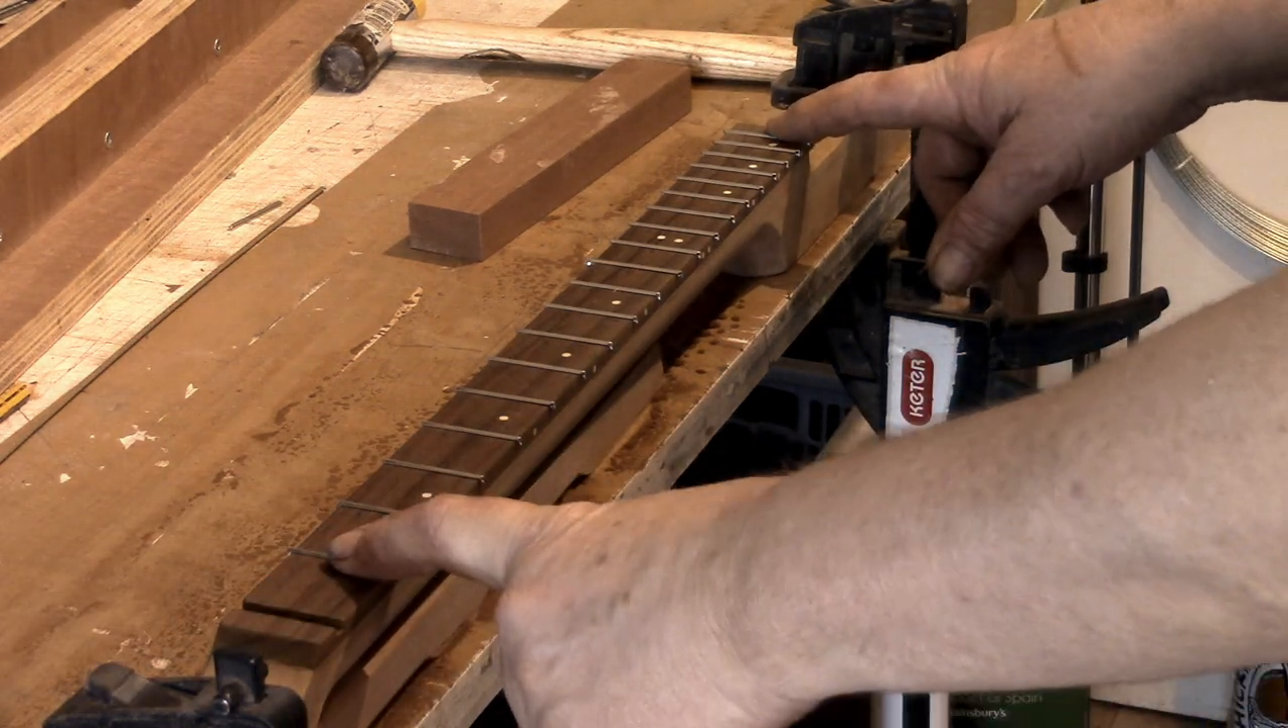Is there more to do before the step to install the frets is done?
No.